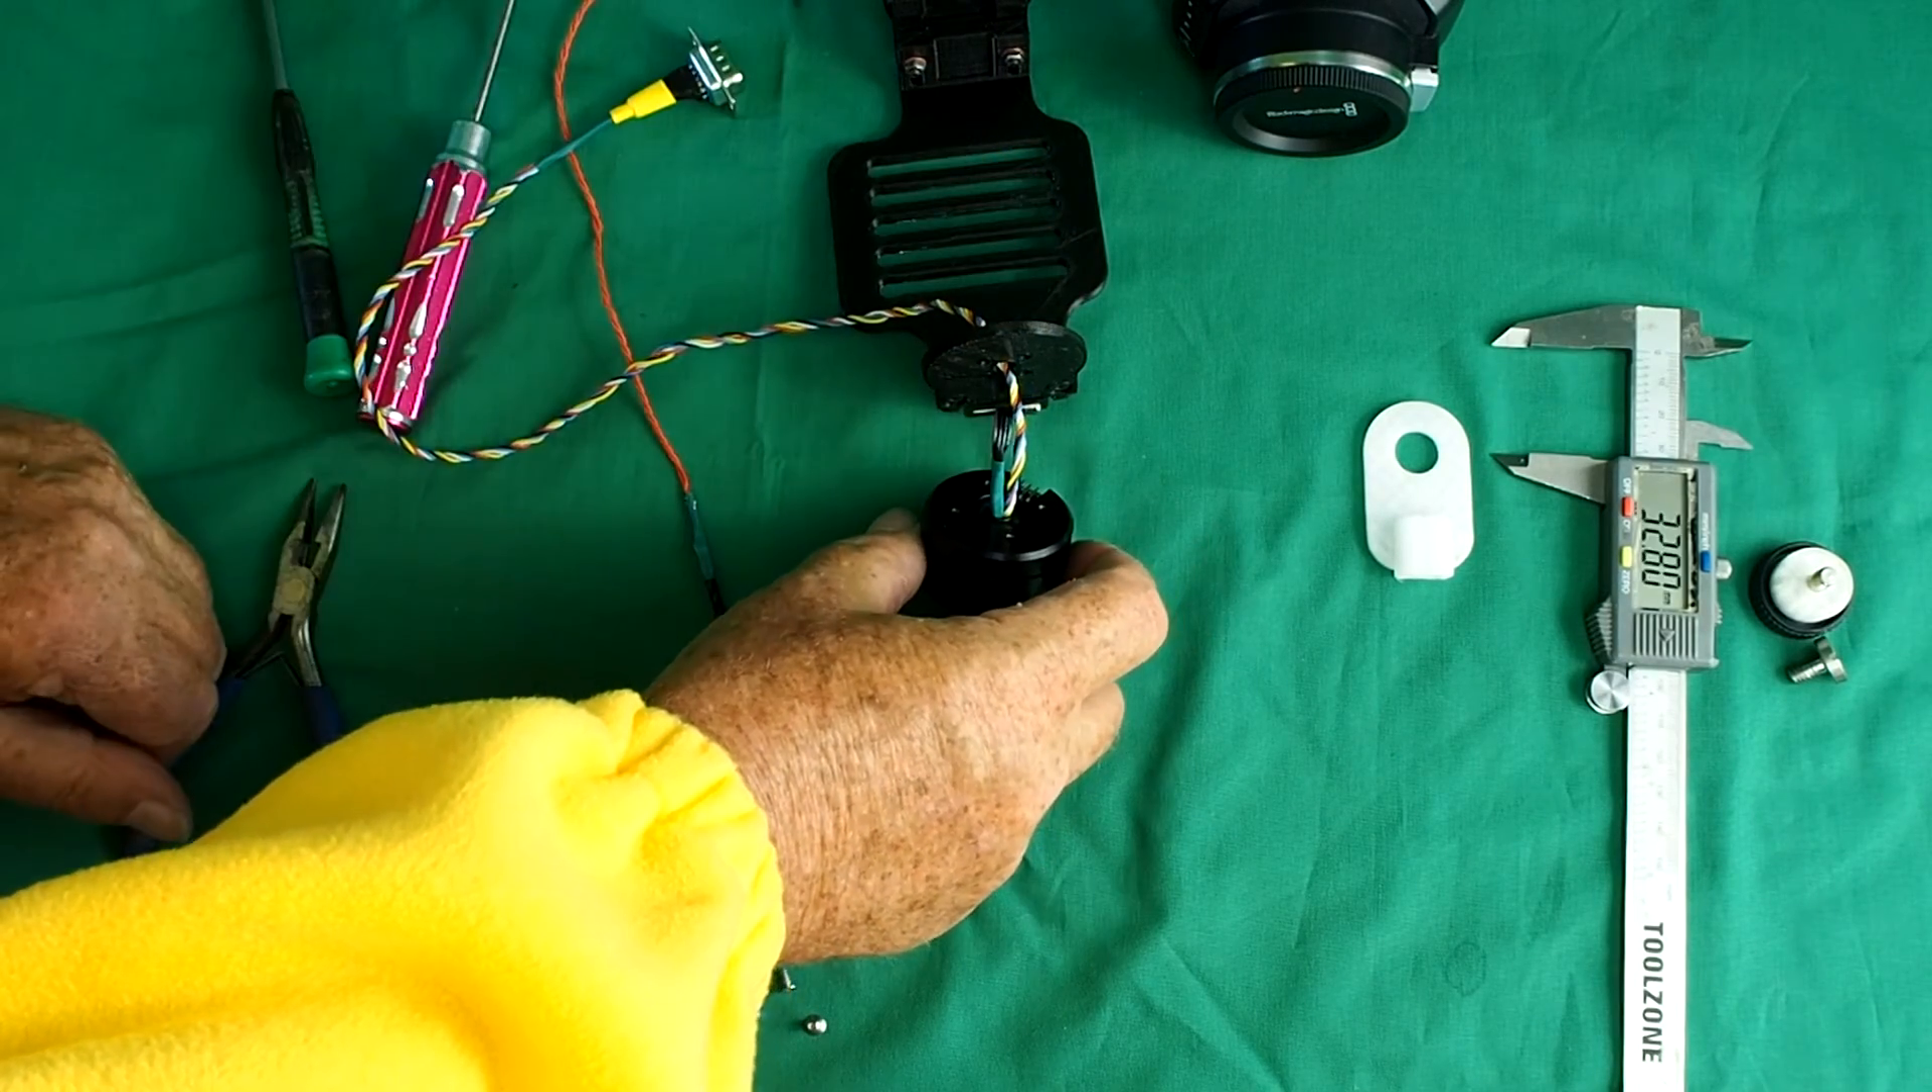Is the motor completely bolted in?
No.